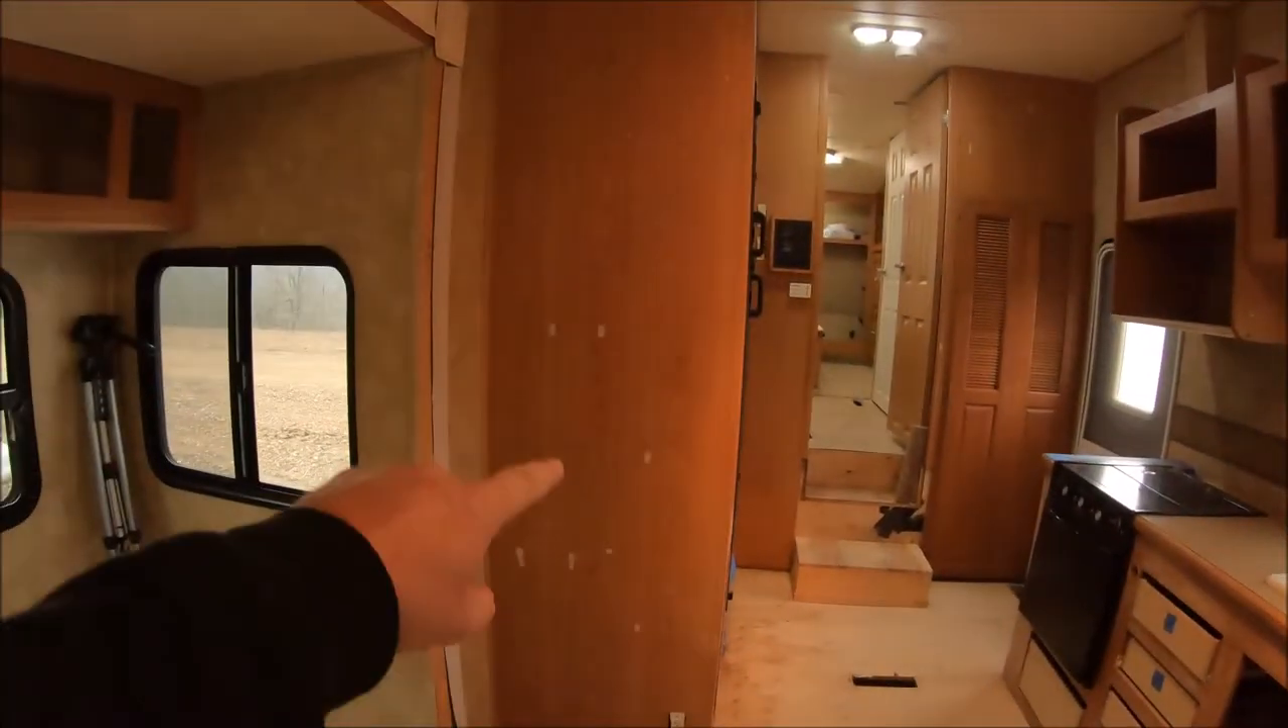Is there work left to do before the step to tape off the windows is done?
Yes.